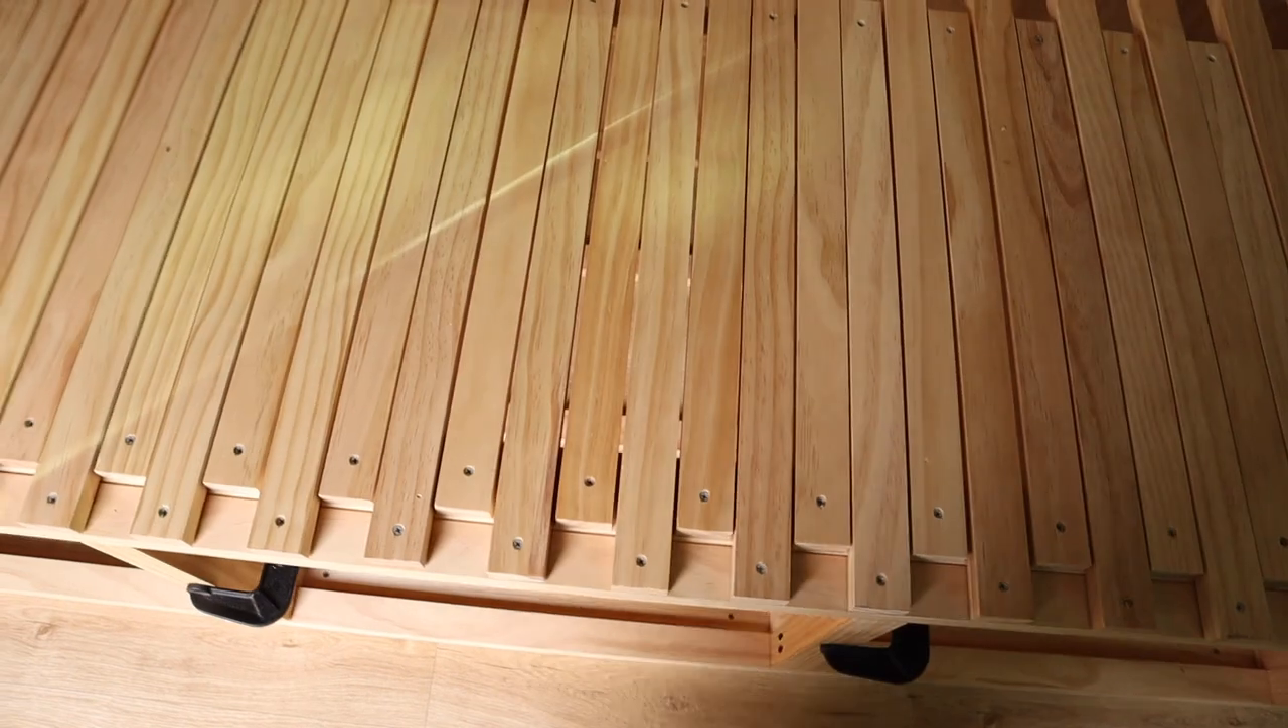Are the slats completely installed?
Yes.